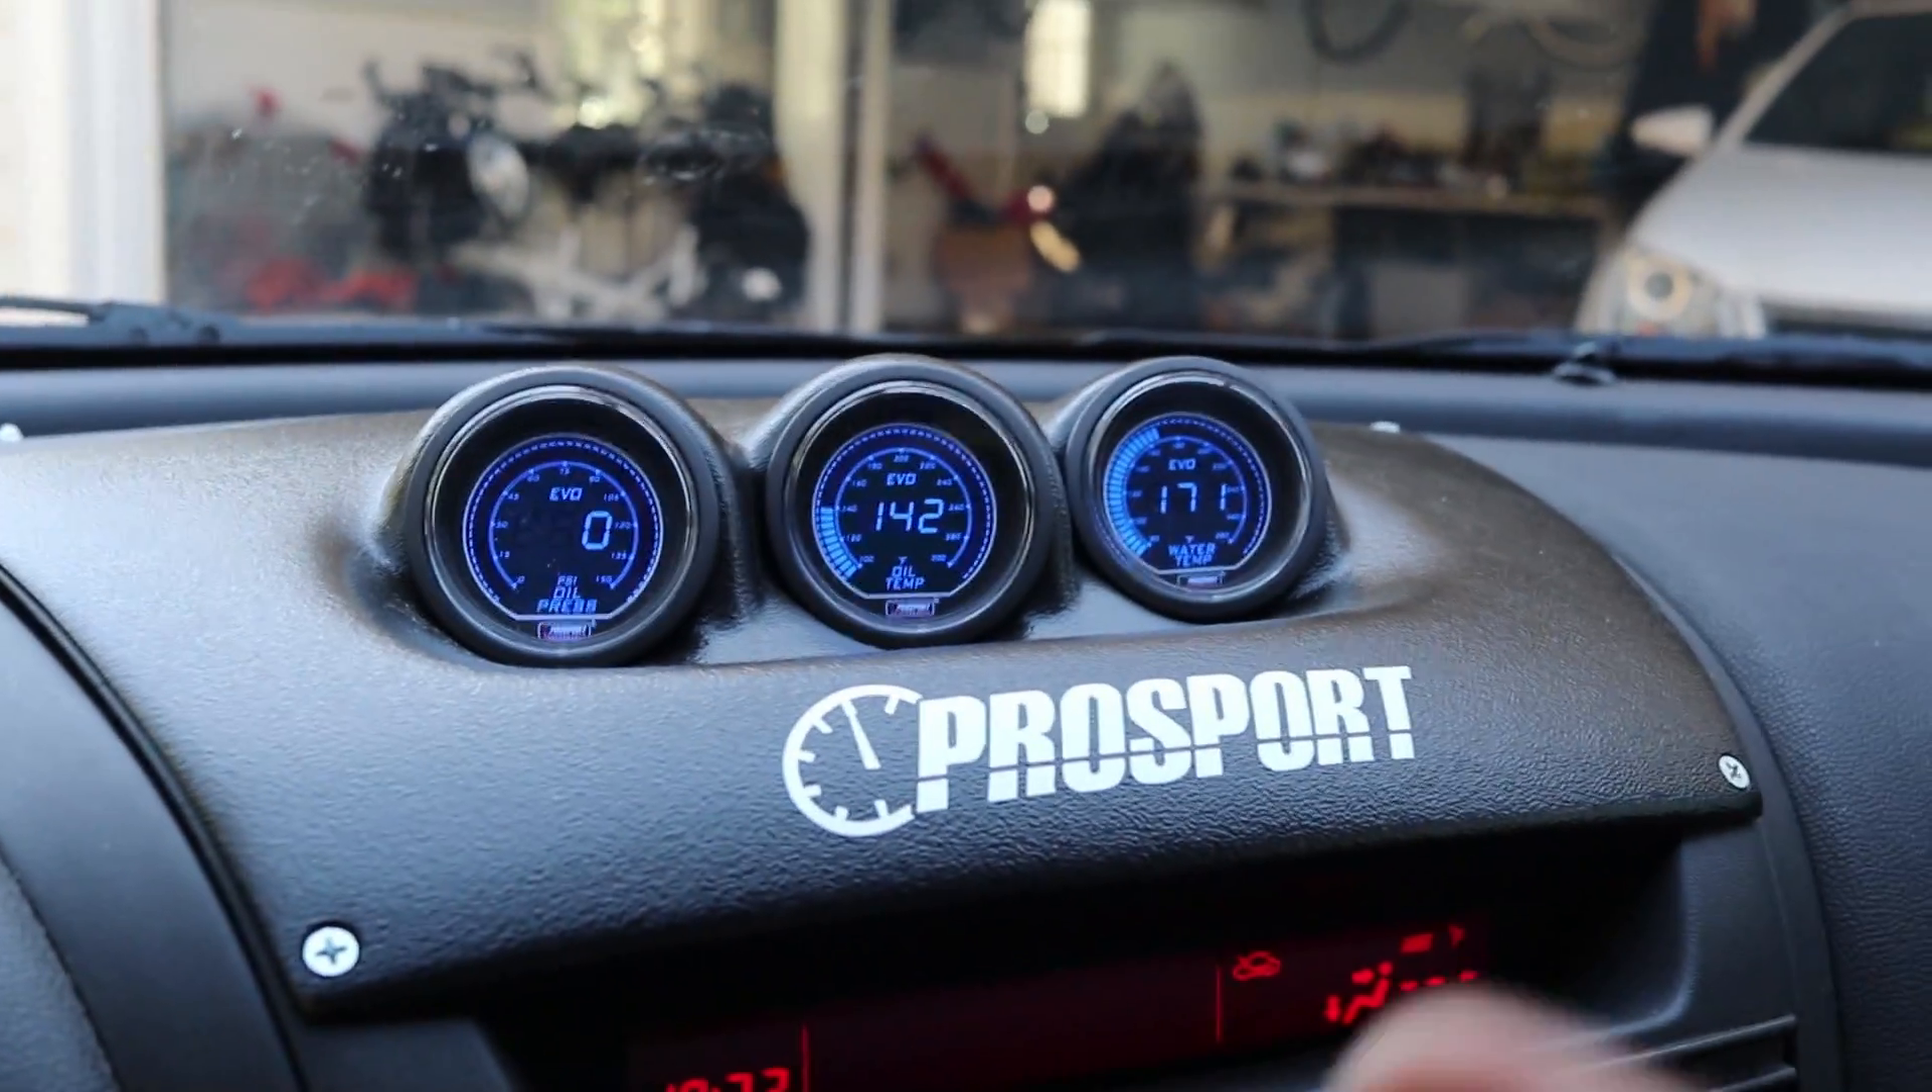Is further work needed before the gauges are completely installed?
No.